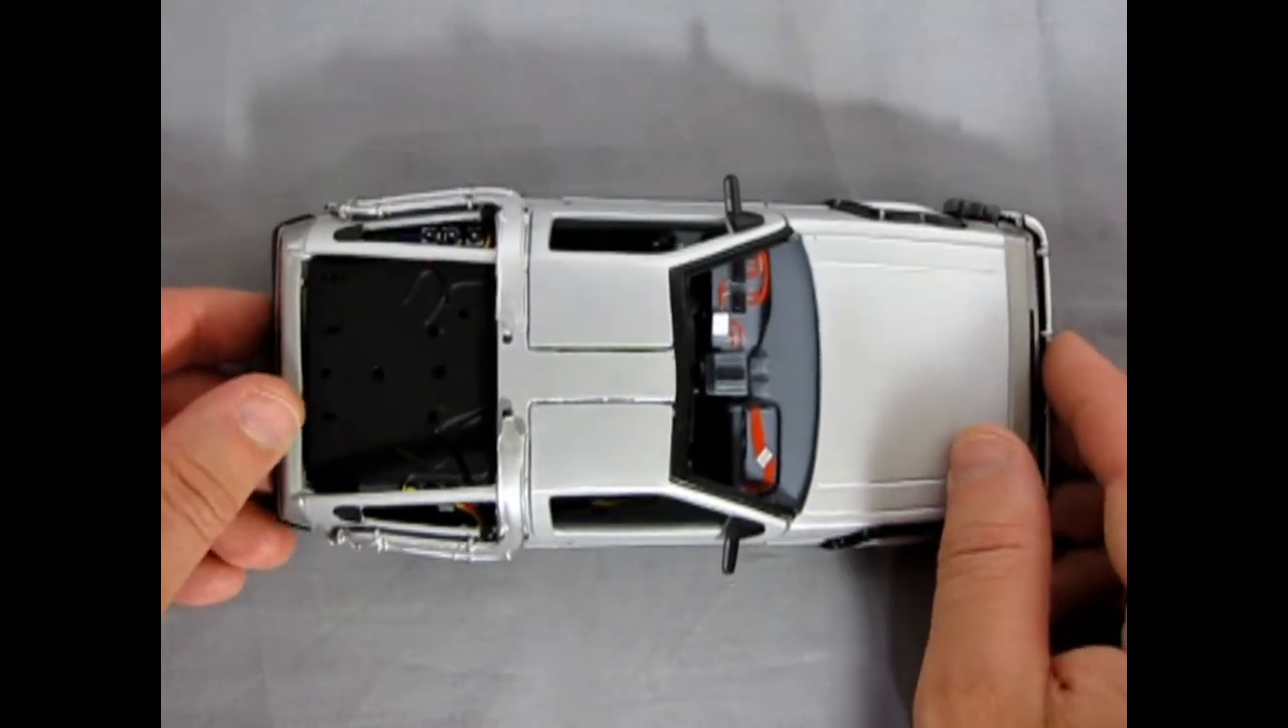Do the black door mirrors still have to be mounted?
No.